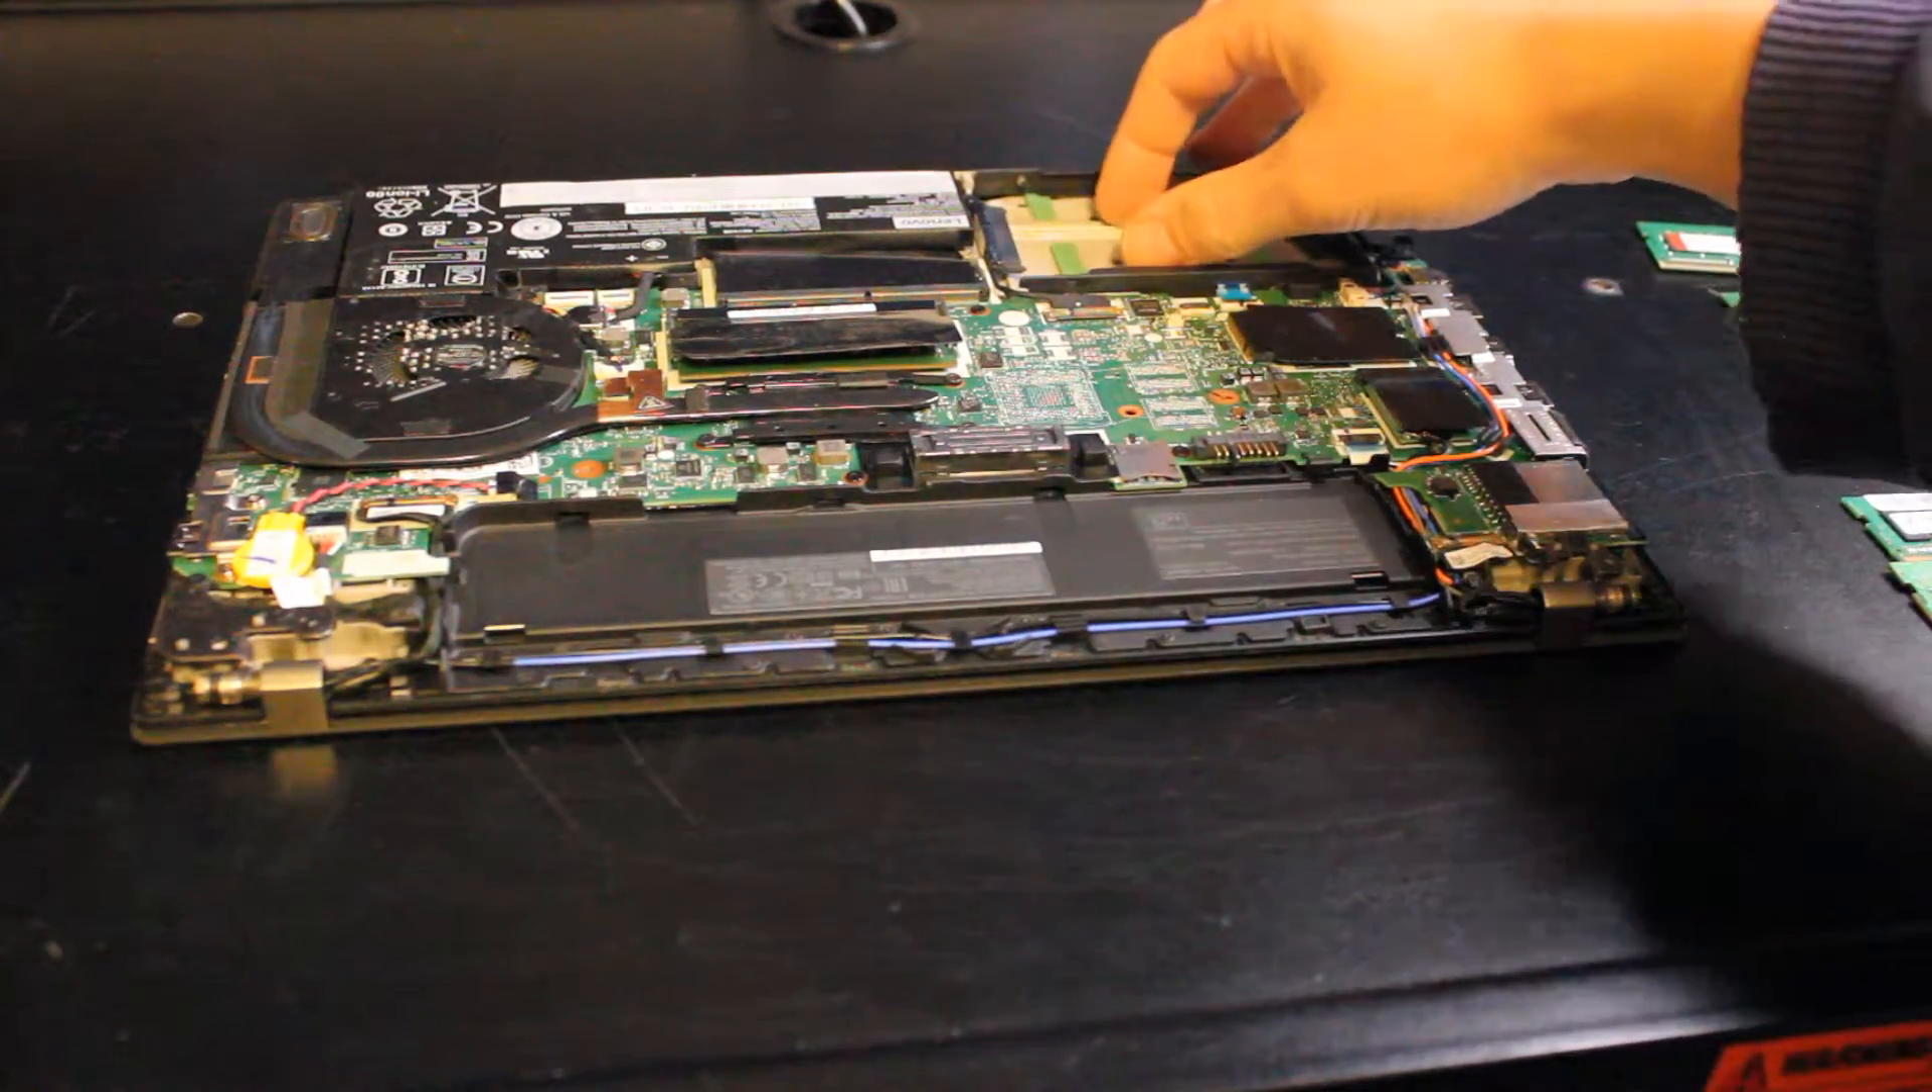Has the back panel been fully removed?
Yes.